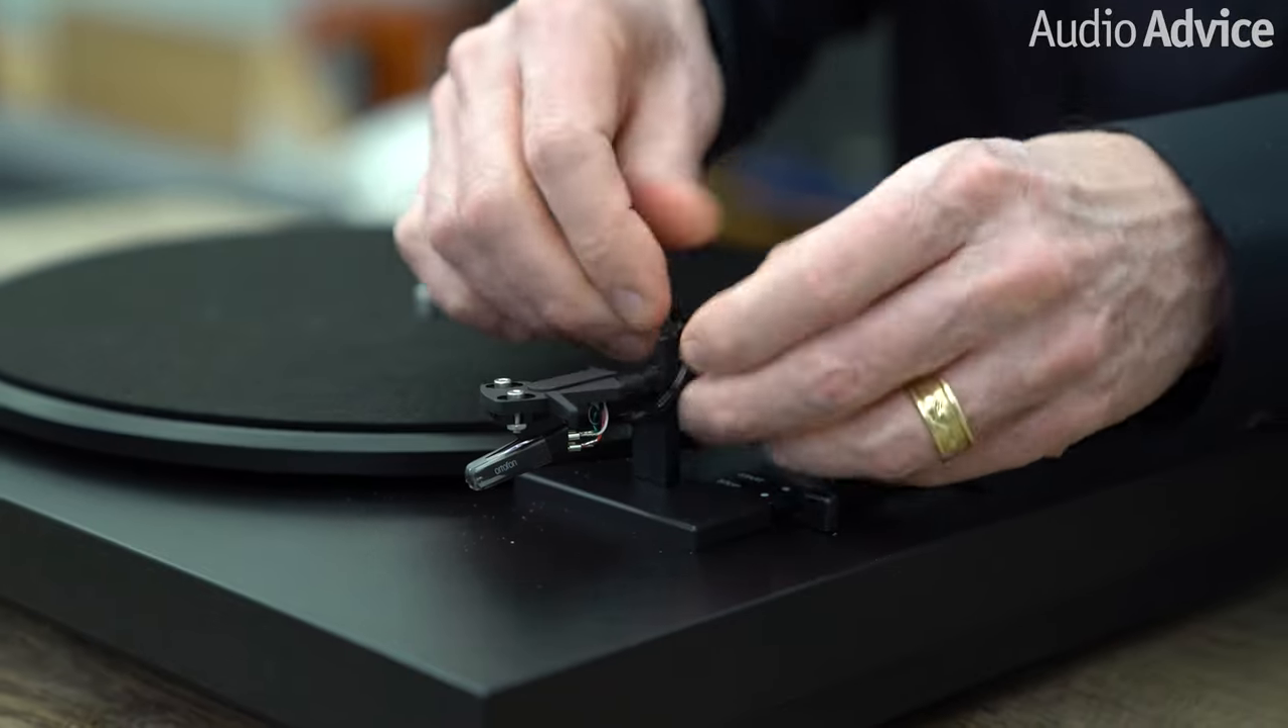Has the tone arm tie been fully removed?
No.